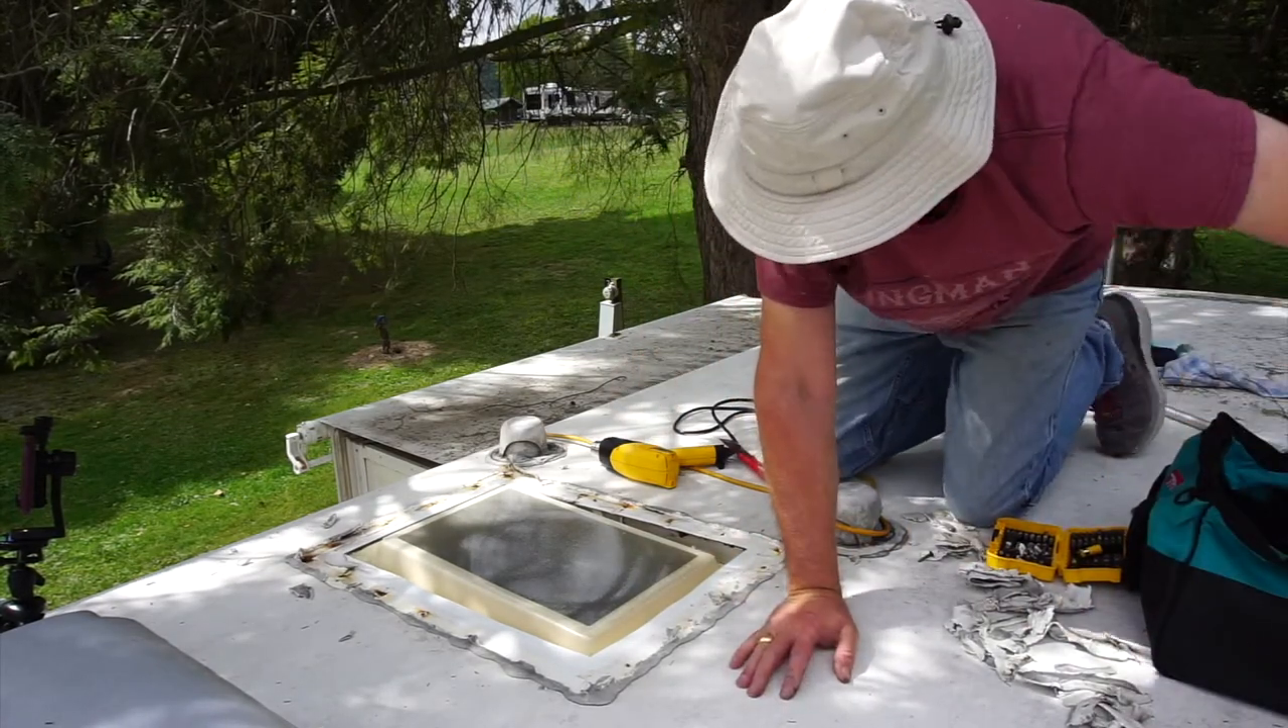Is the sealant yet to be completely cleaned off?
Yes.